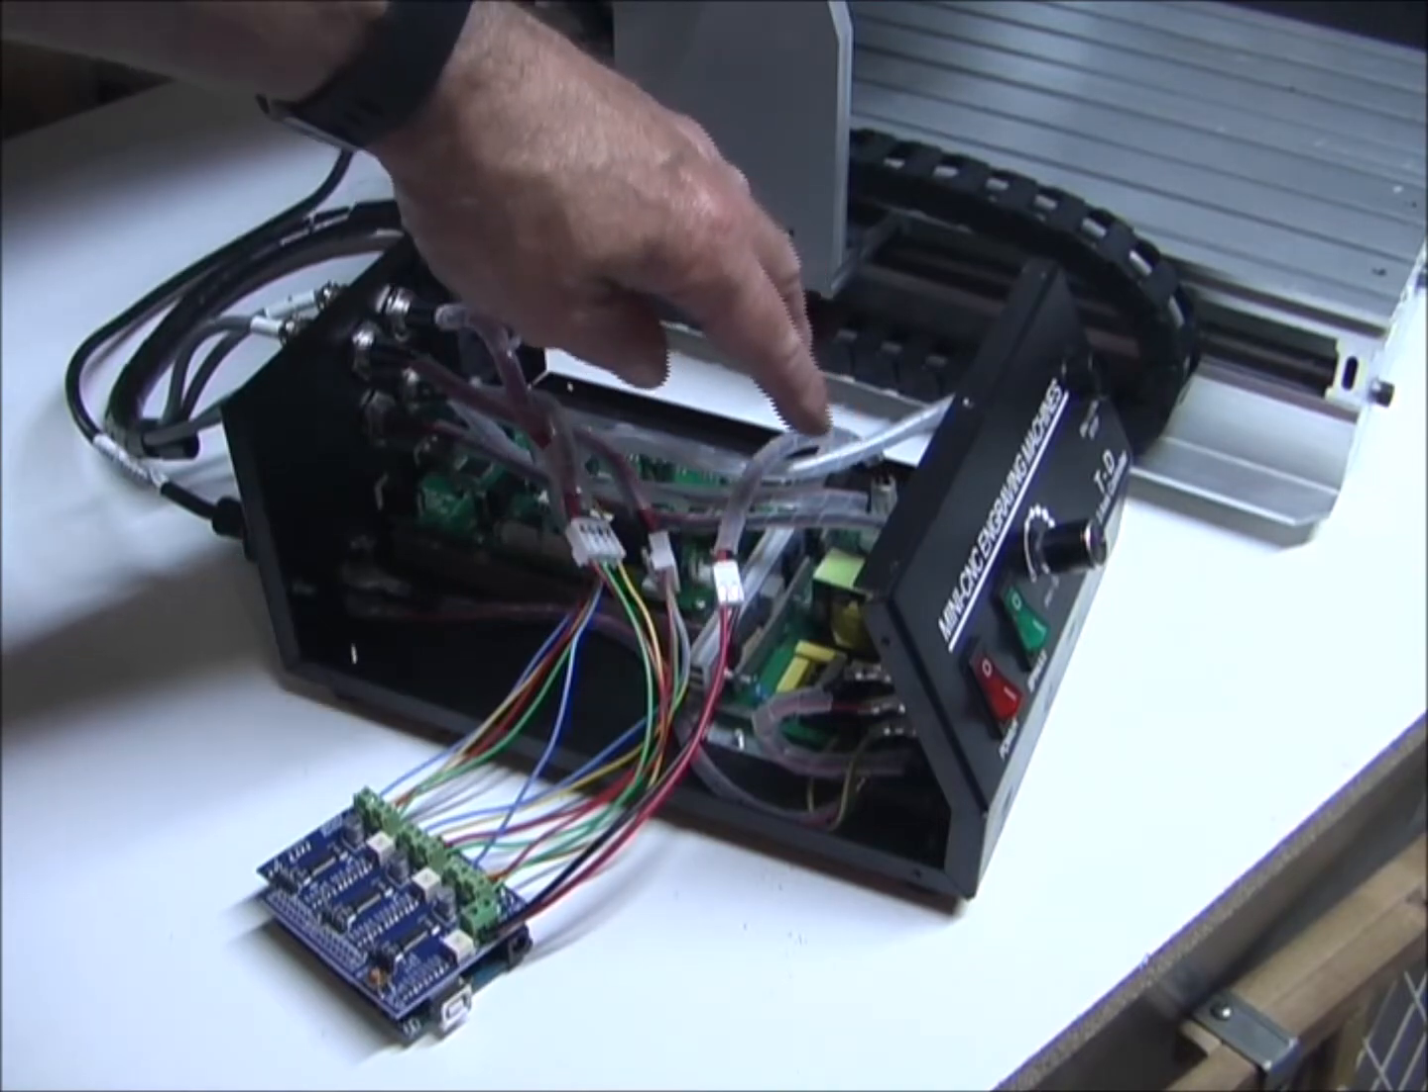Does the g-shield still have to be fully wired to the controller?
No.